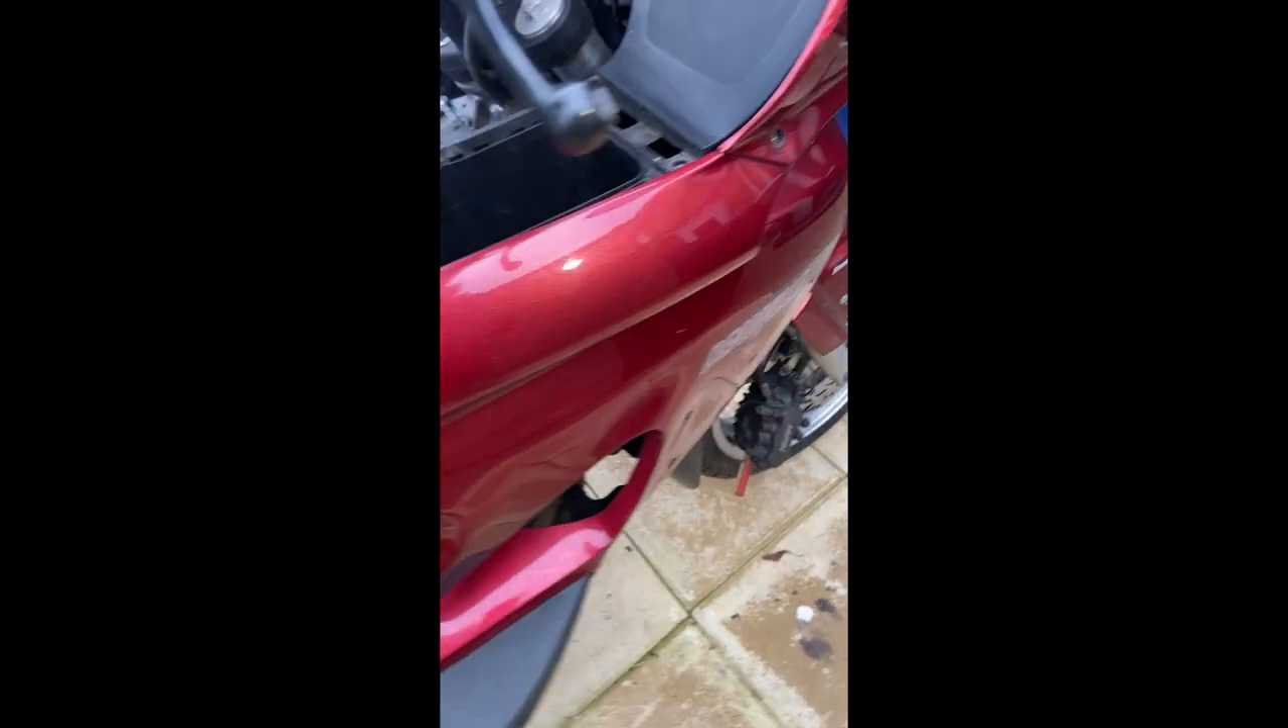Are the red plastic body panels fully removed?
No.